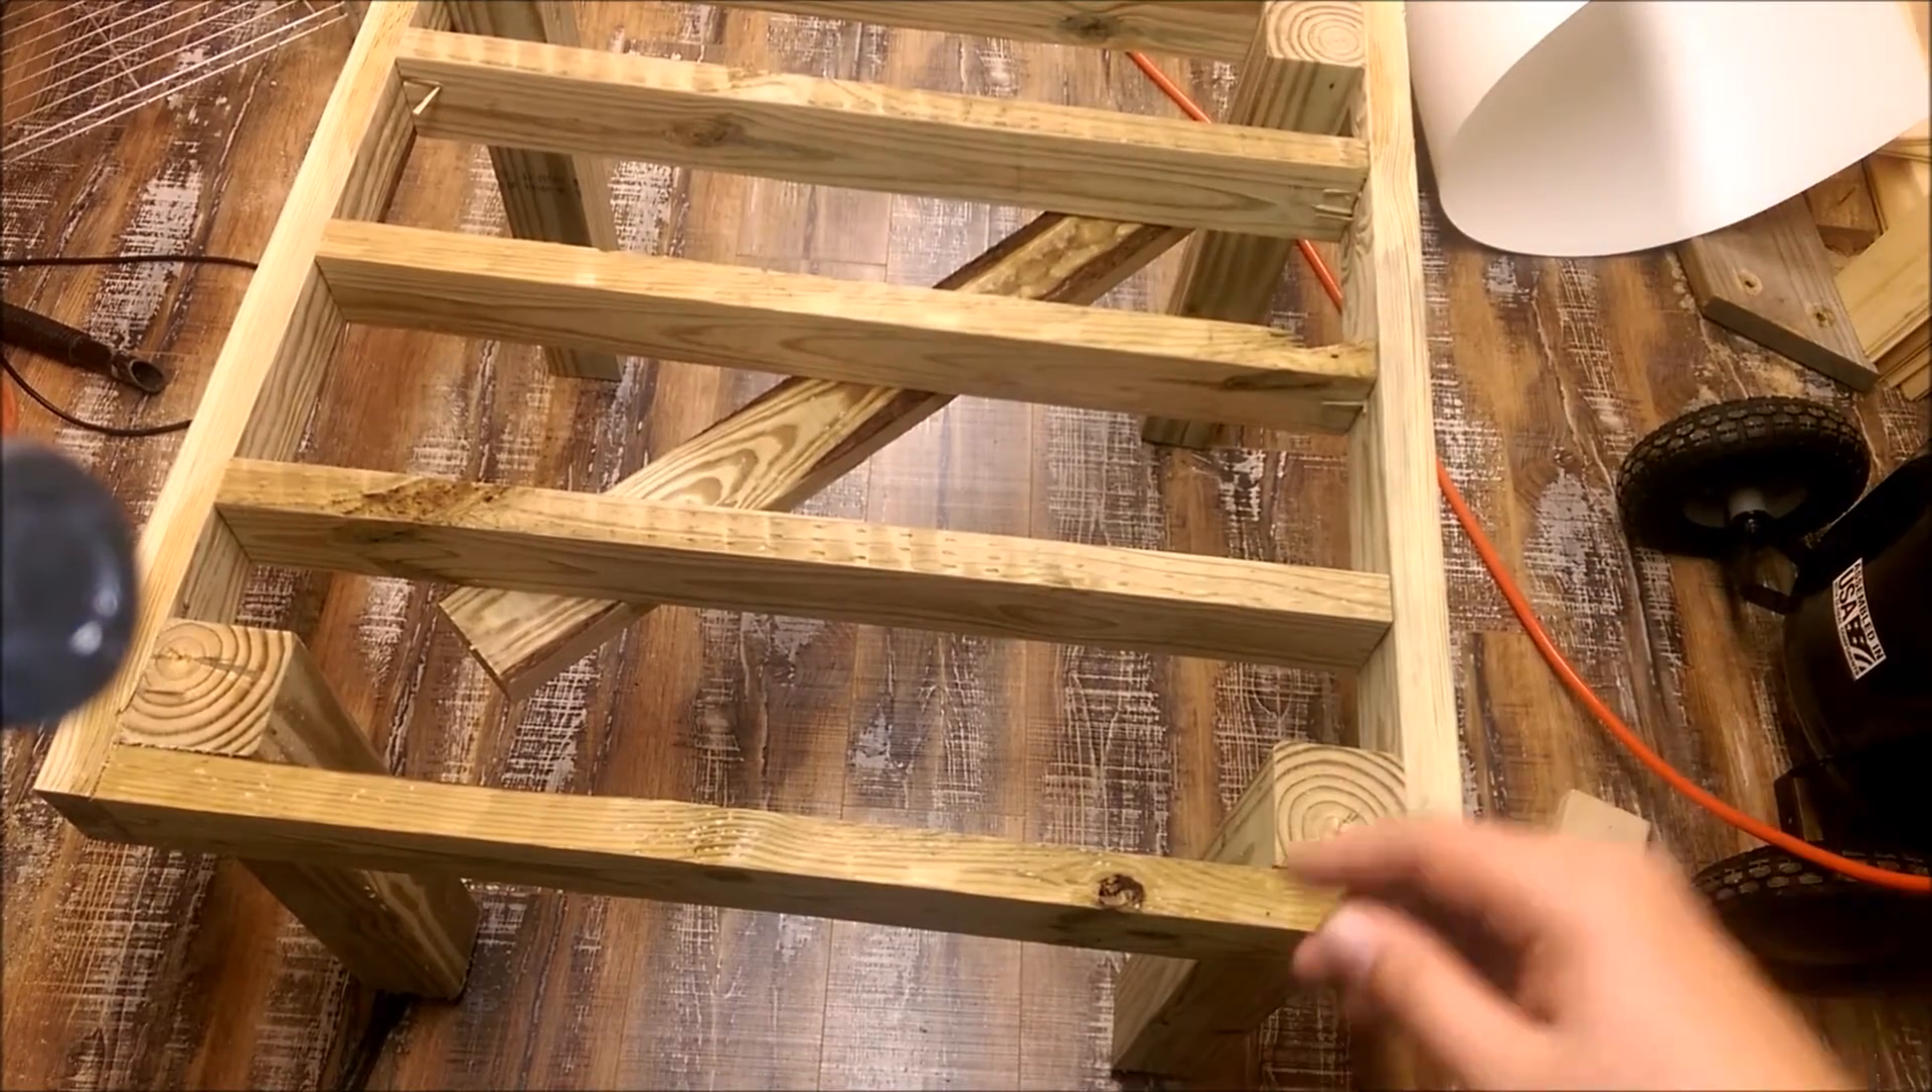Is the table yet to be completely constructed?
Yes.